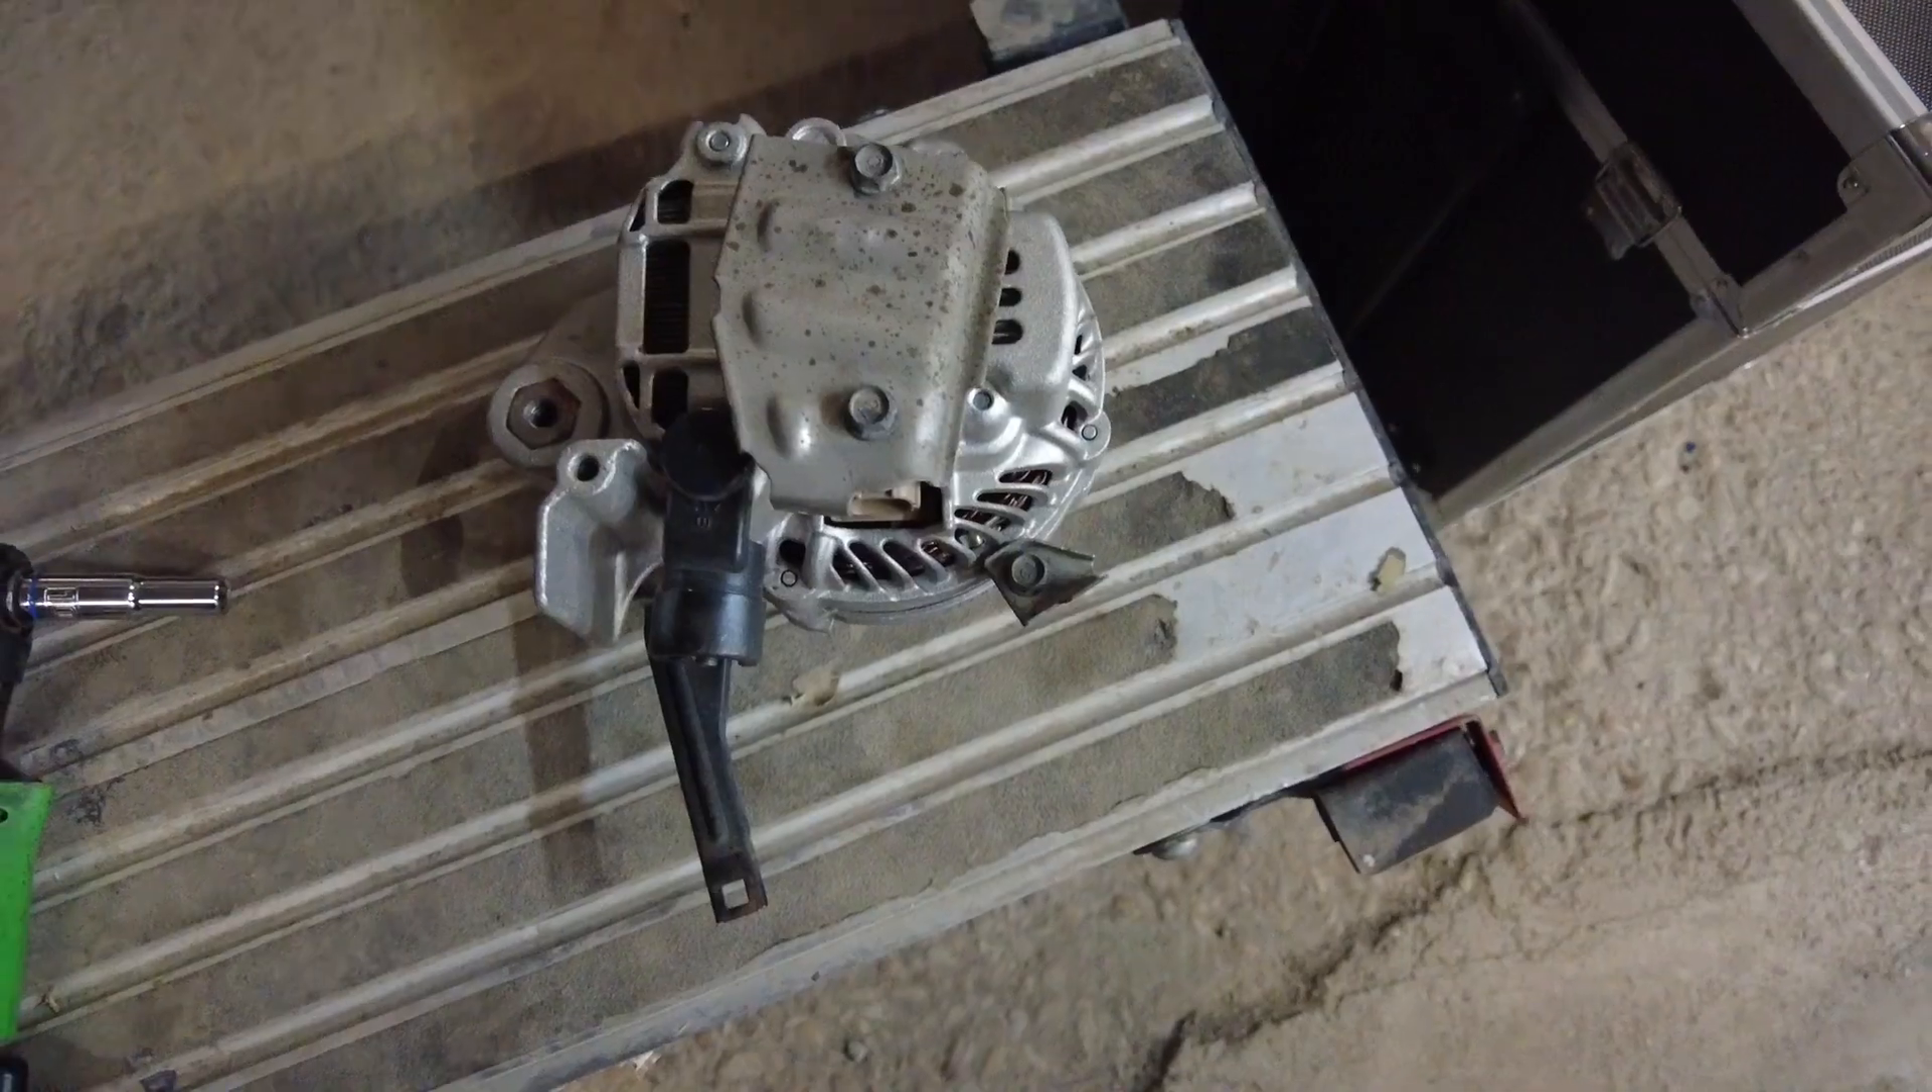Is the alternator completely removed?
Yes.